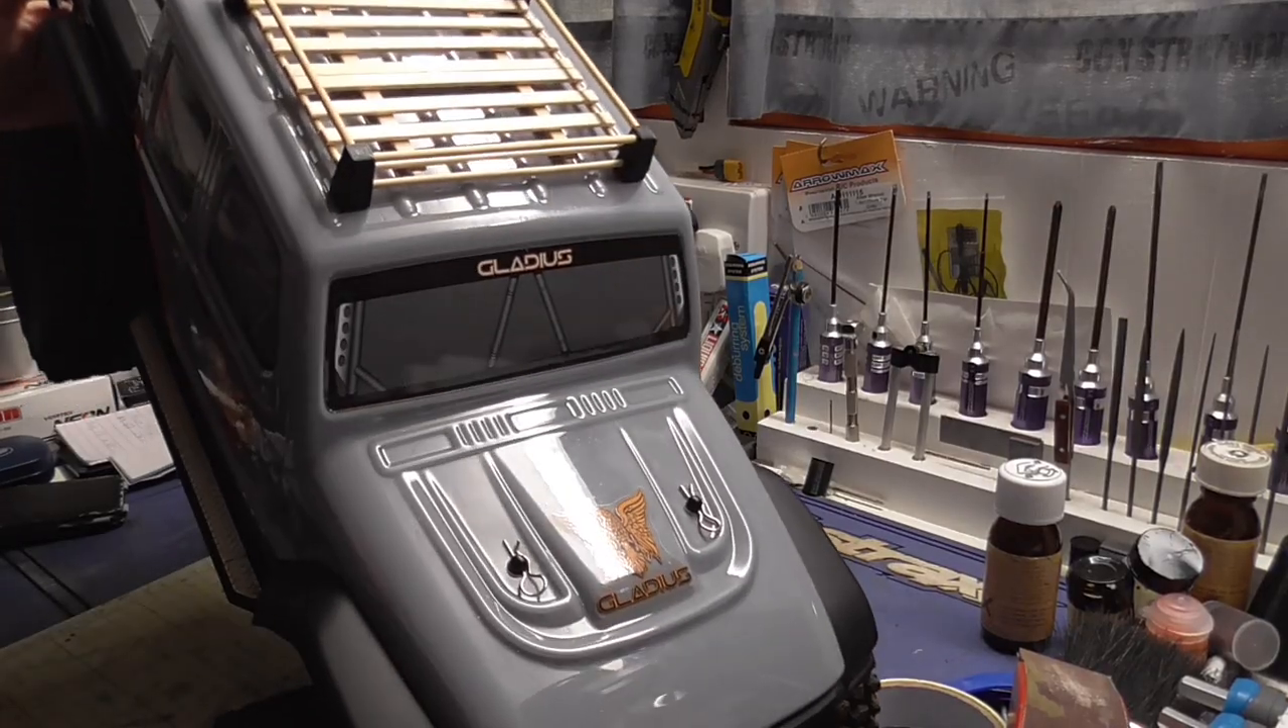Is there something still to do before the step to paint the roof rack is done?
Yes.